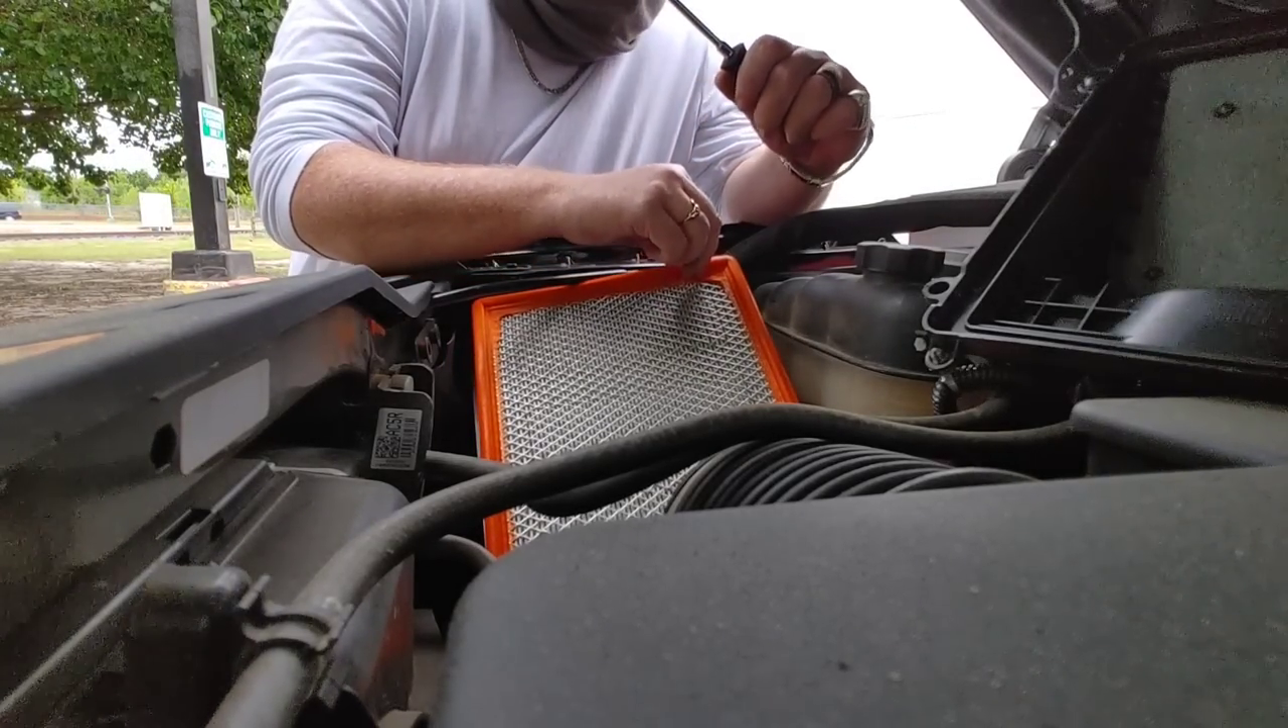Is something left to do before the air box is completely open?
No.